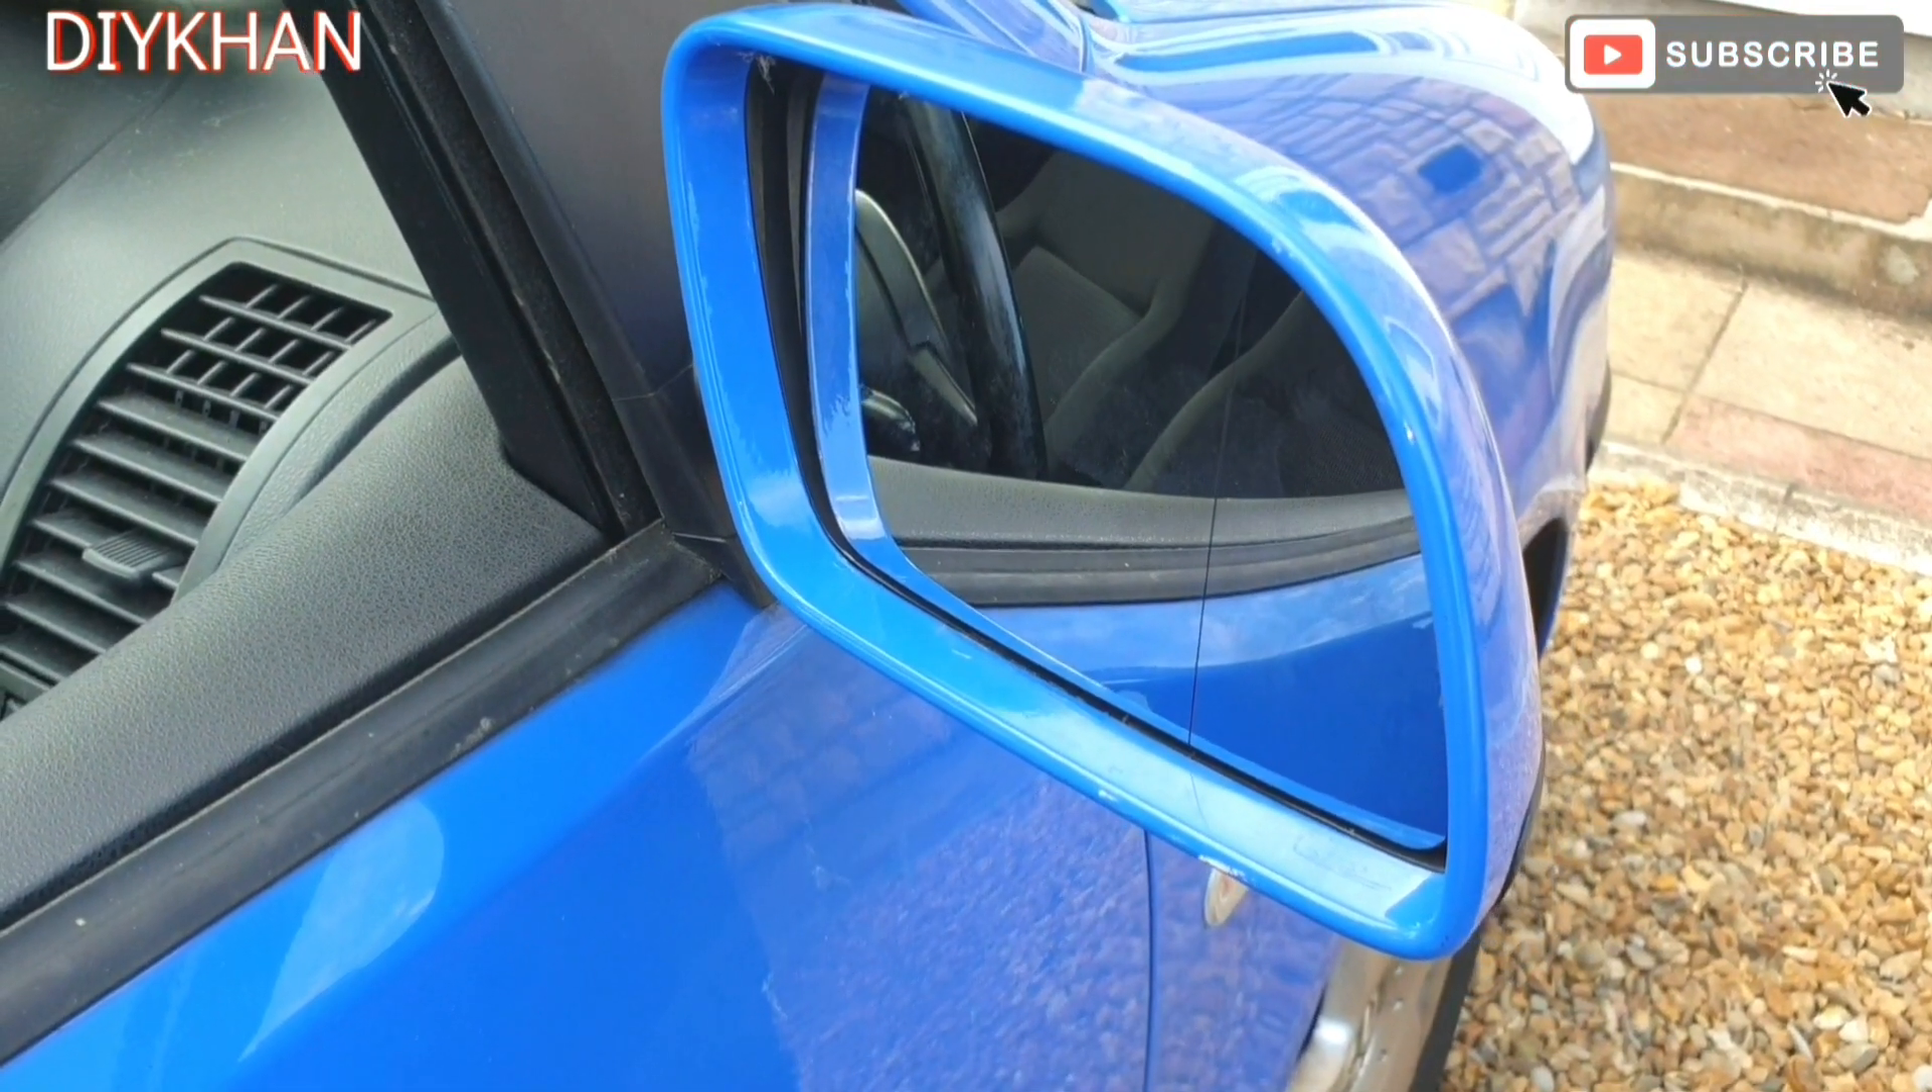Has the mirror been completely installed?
Yes.